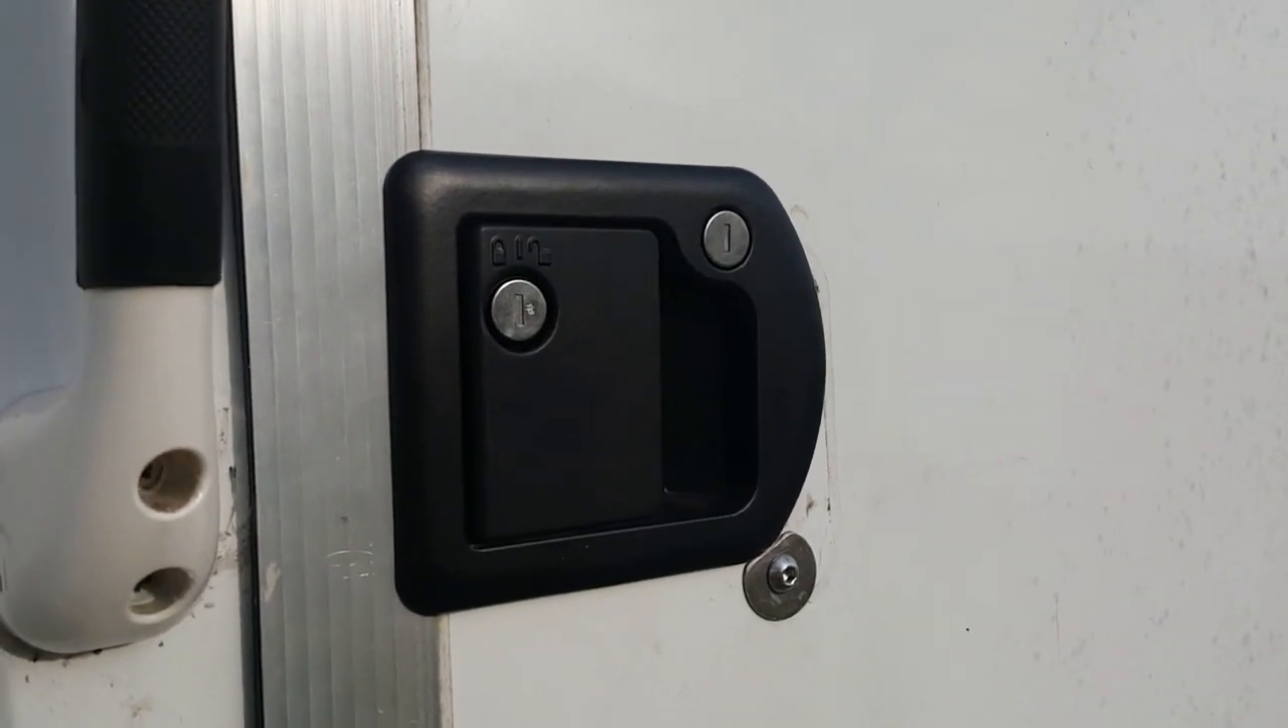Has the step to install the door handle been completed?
Yes.